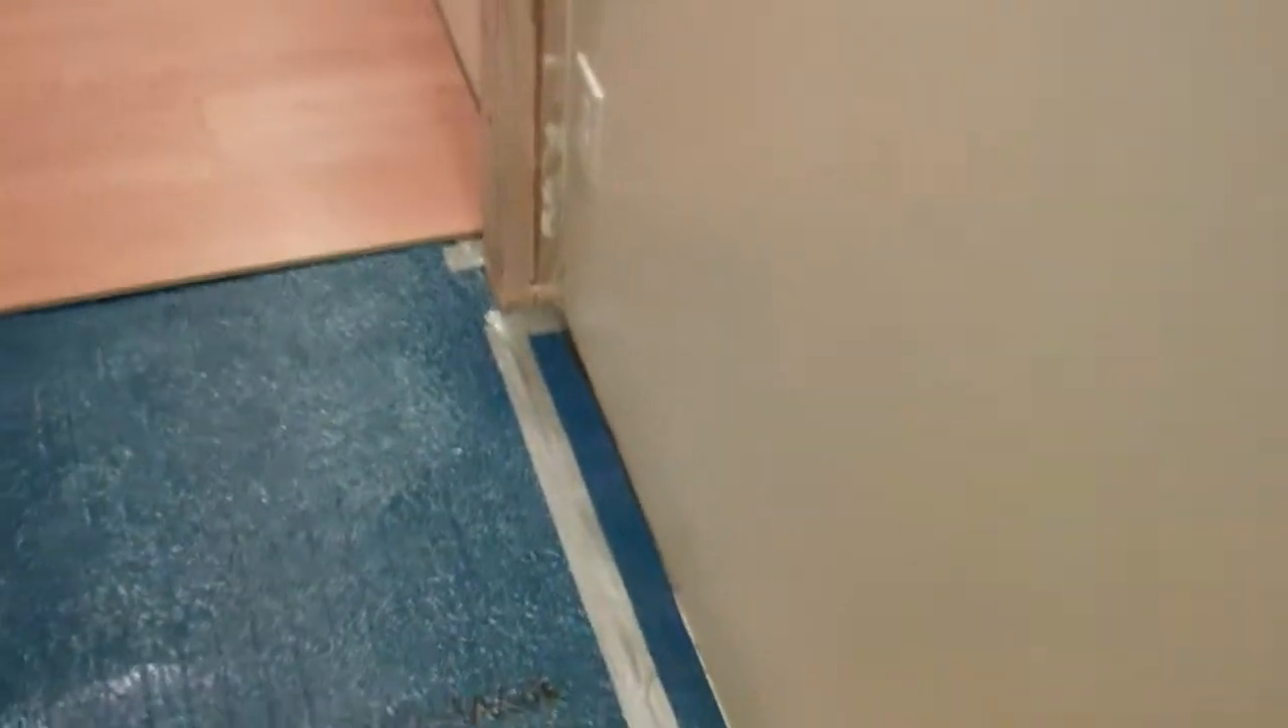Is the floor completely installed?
No.